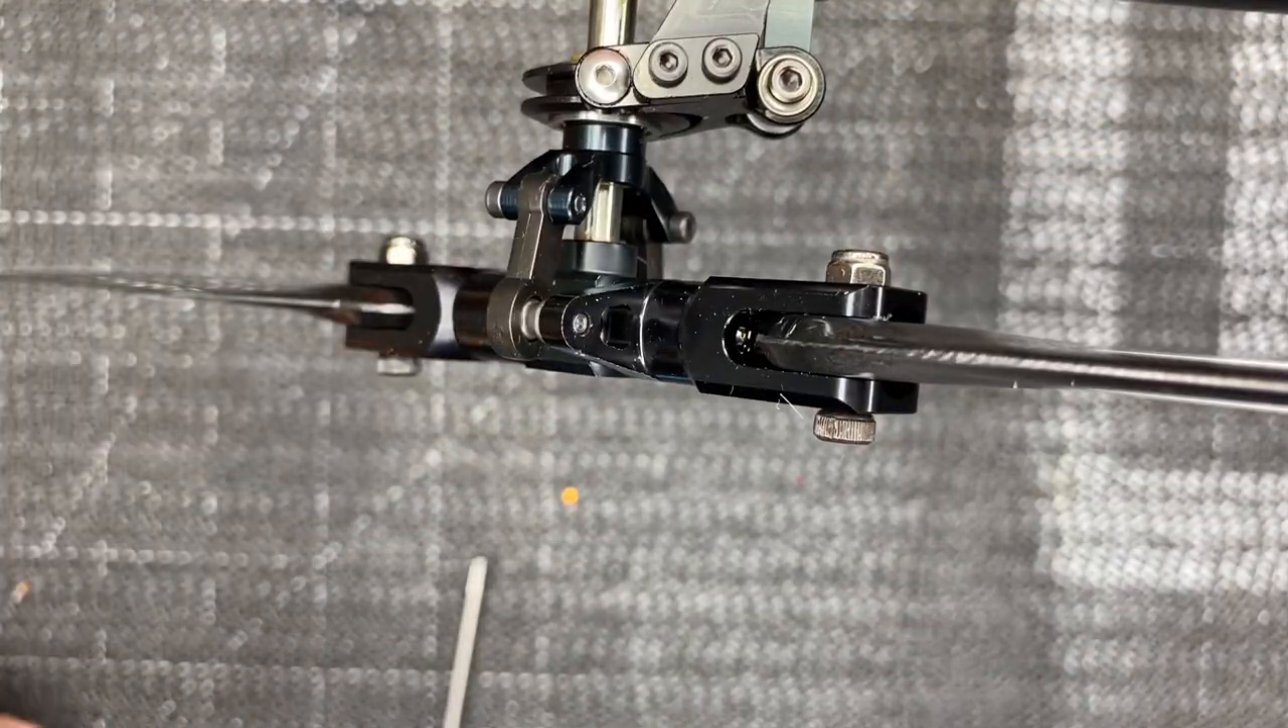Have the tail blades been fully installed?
Yes.